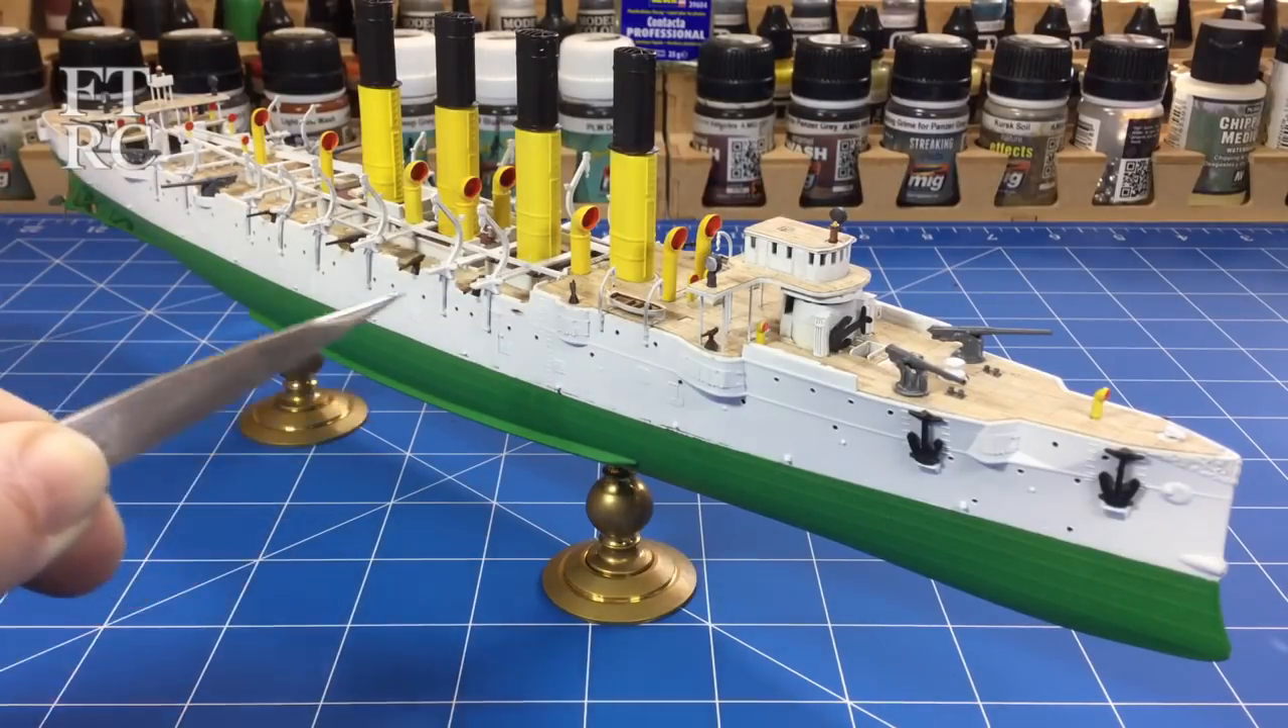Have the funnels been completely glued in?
Yes.